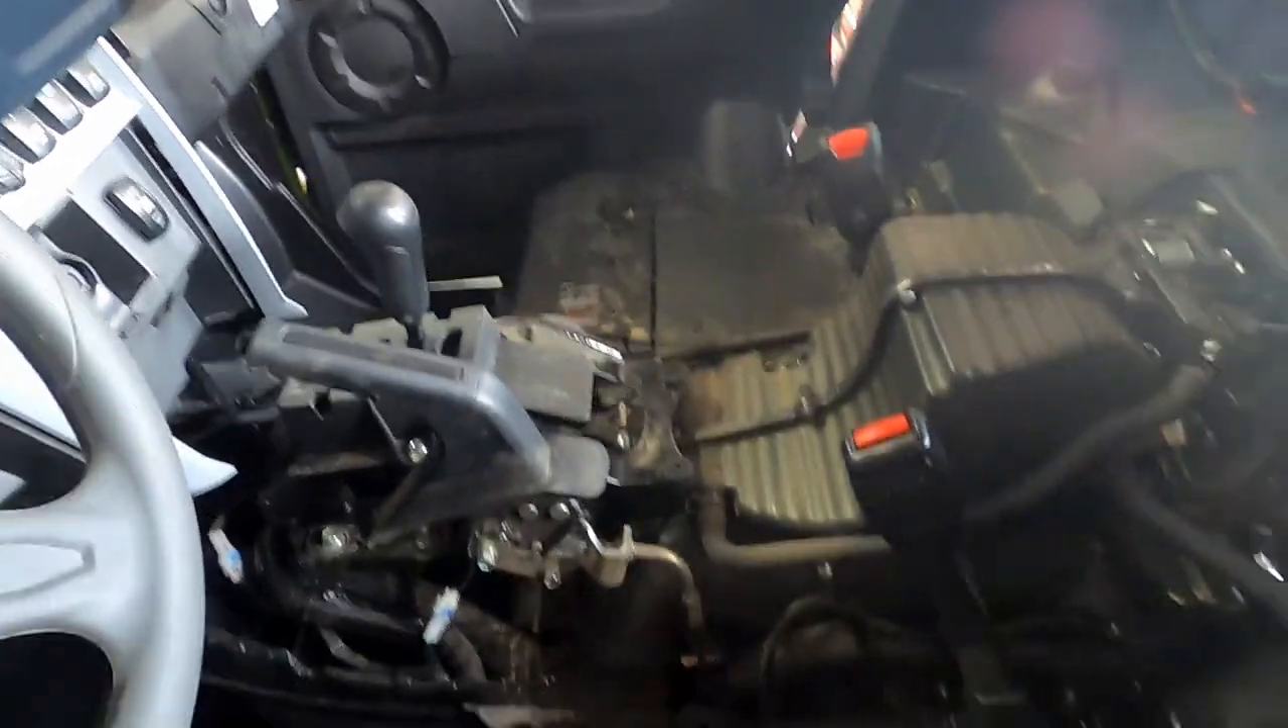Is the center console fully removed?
Yes.